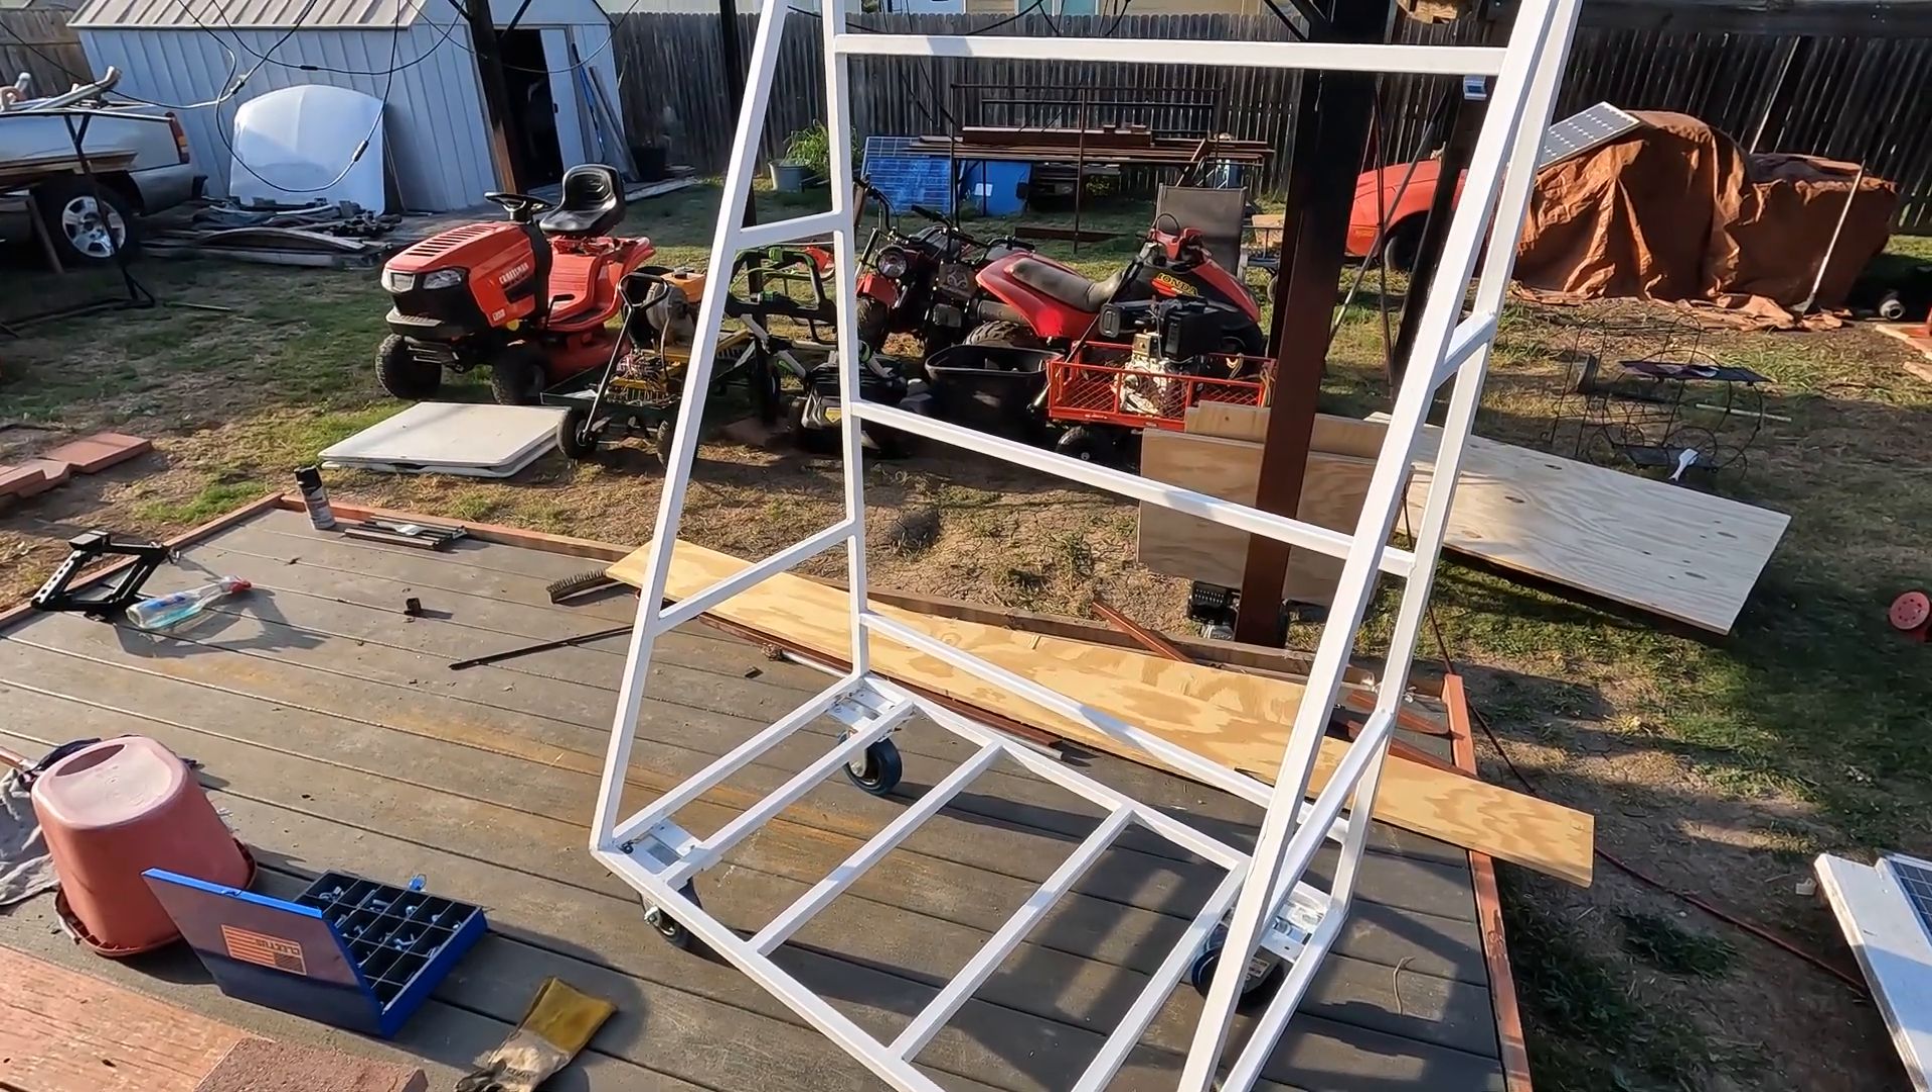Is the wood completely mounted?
No.